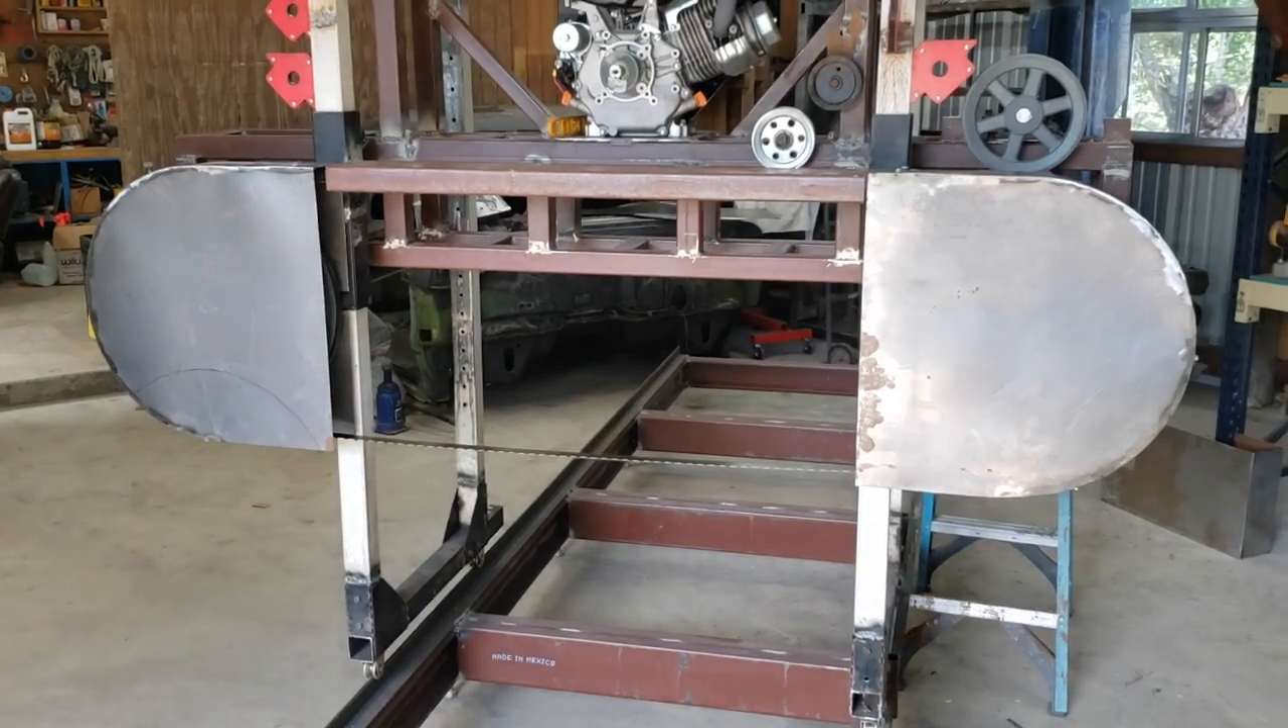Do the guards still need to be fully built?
No.